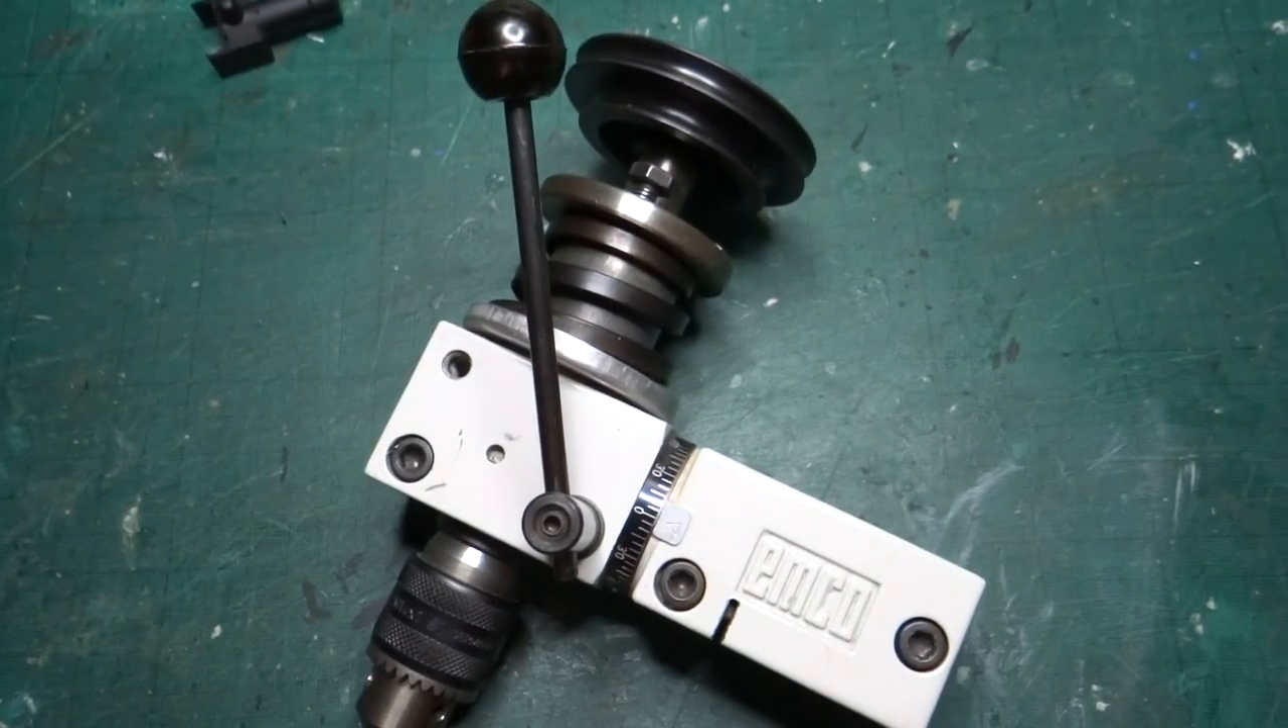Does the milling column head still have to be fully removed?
No.